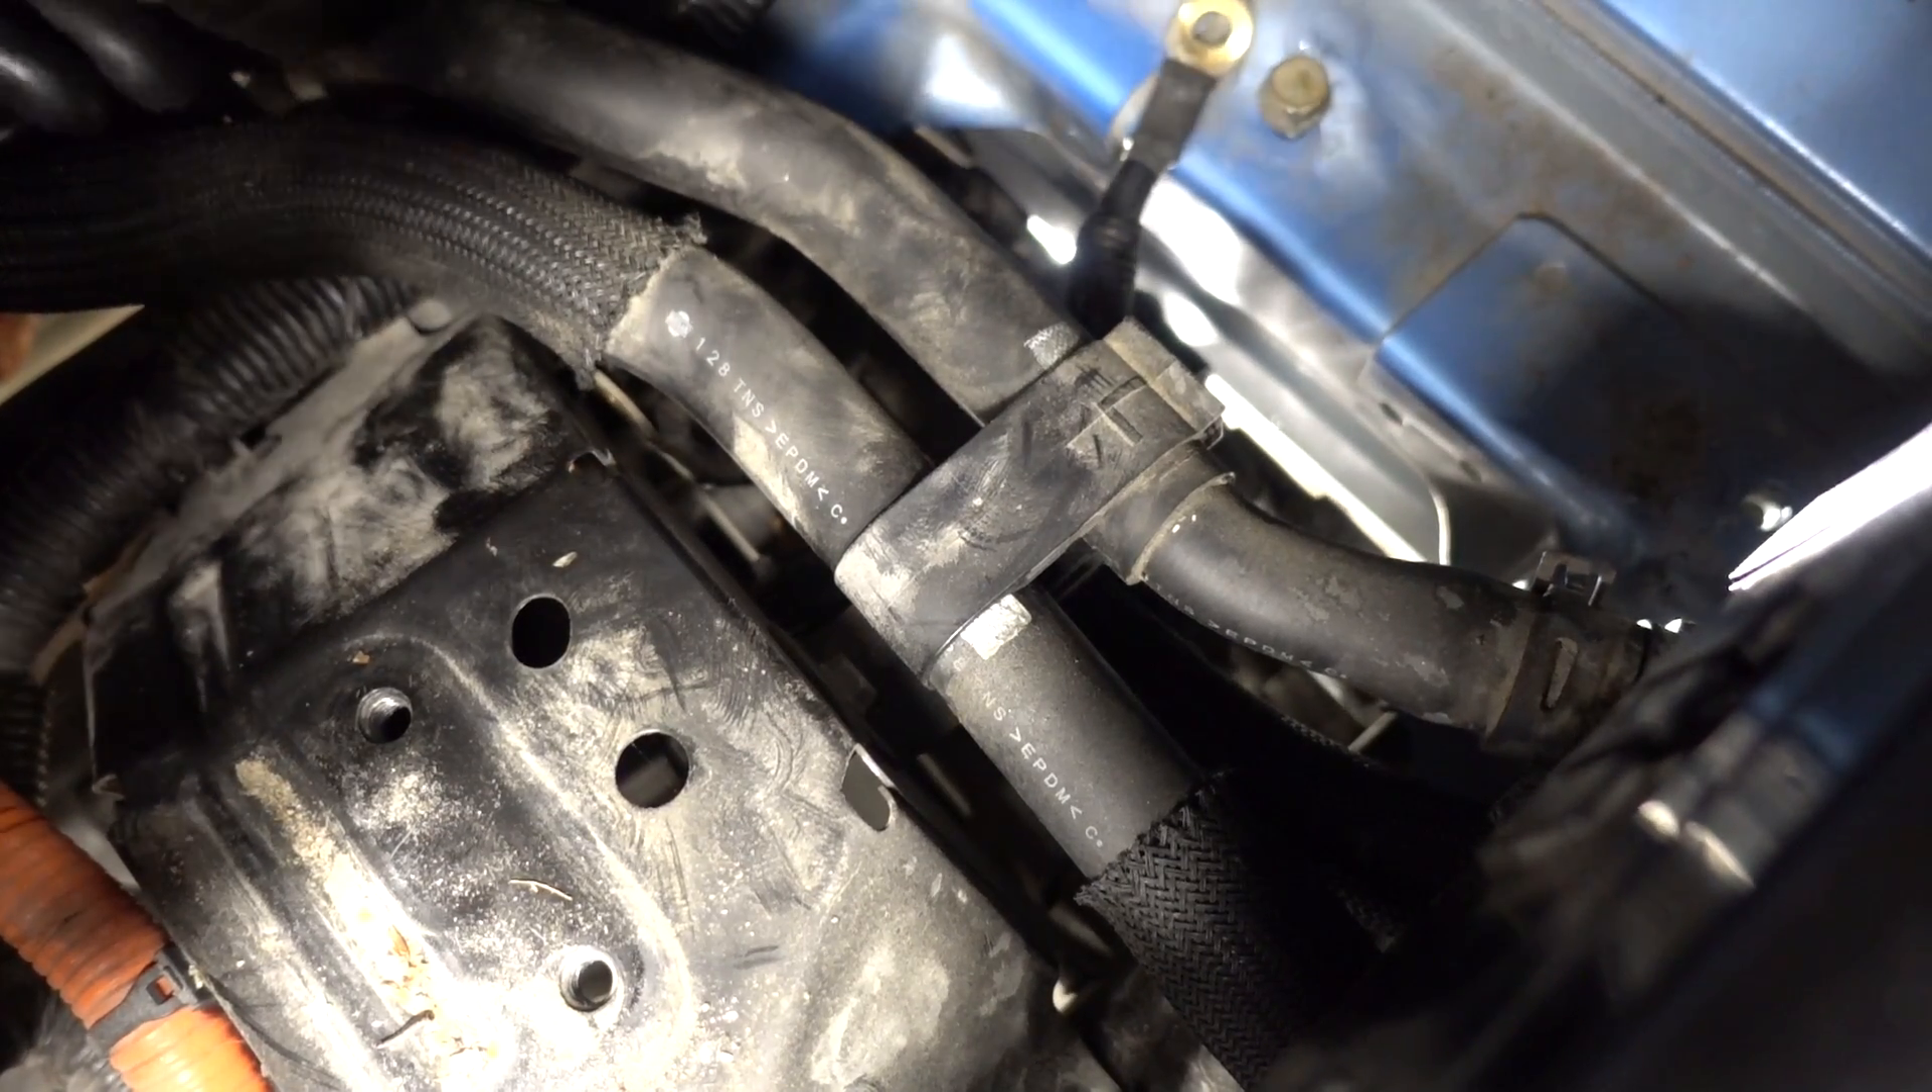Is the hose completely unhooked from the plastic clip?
No.